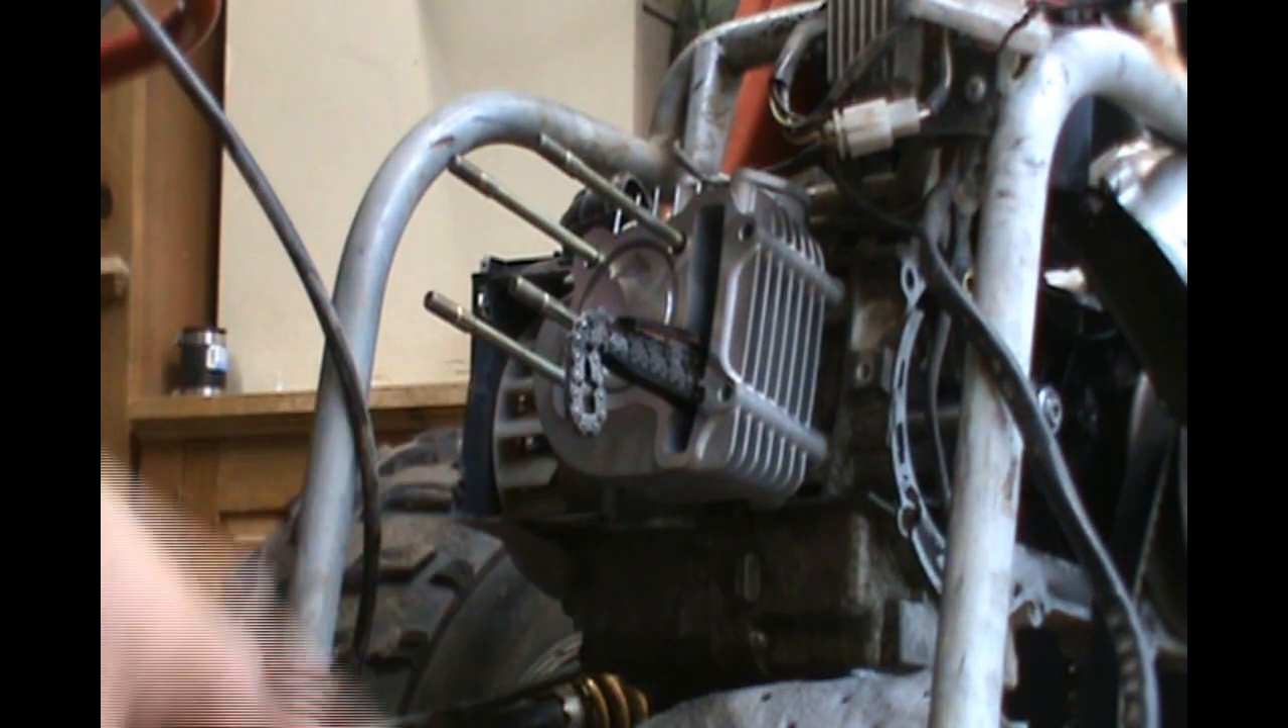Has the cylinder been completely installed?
Yes.